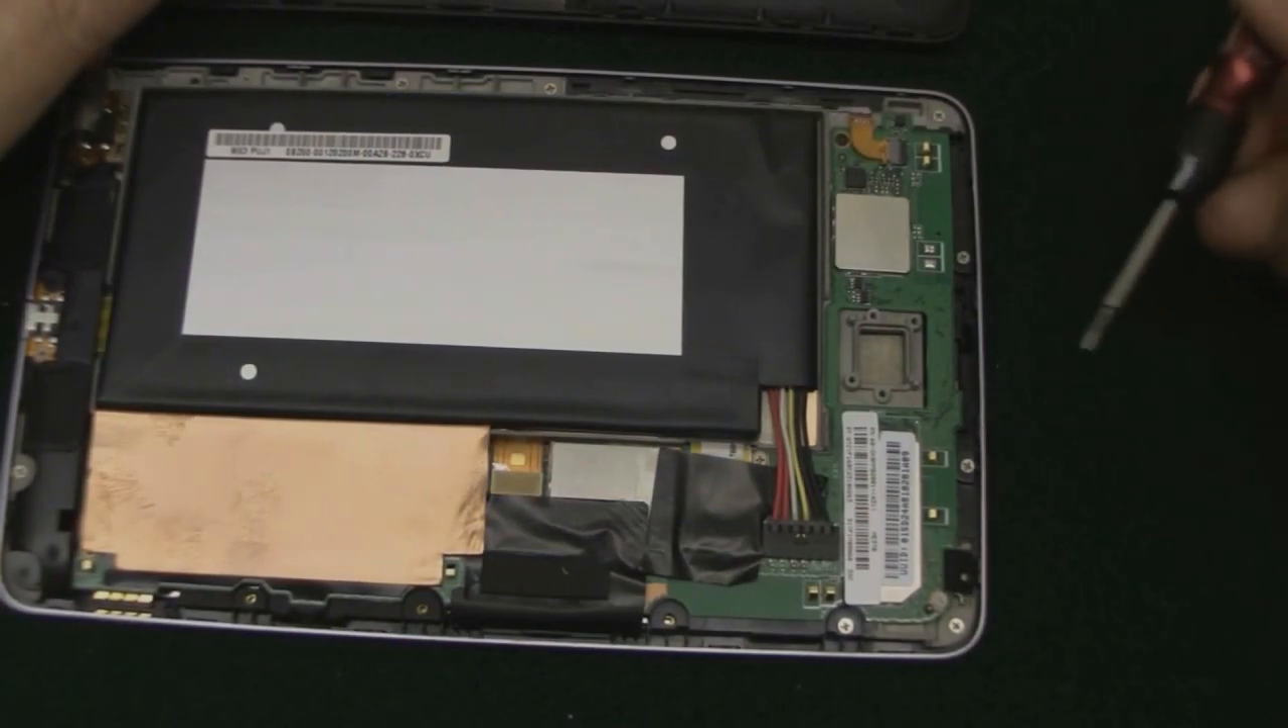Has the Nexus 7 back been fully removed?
Yes.